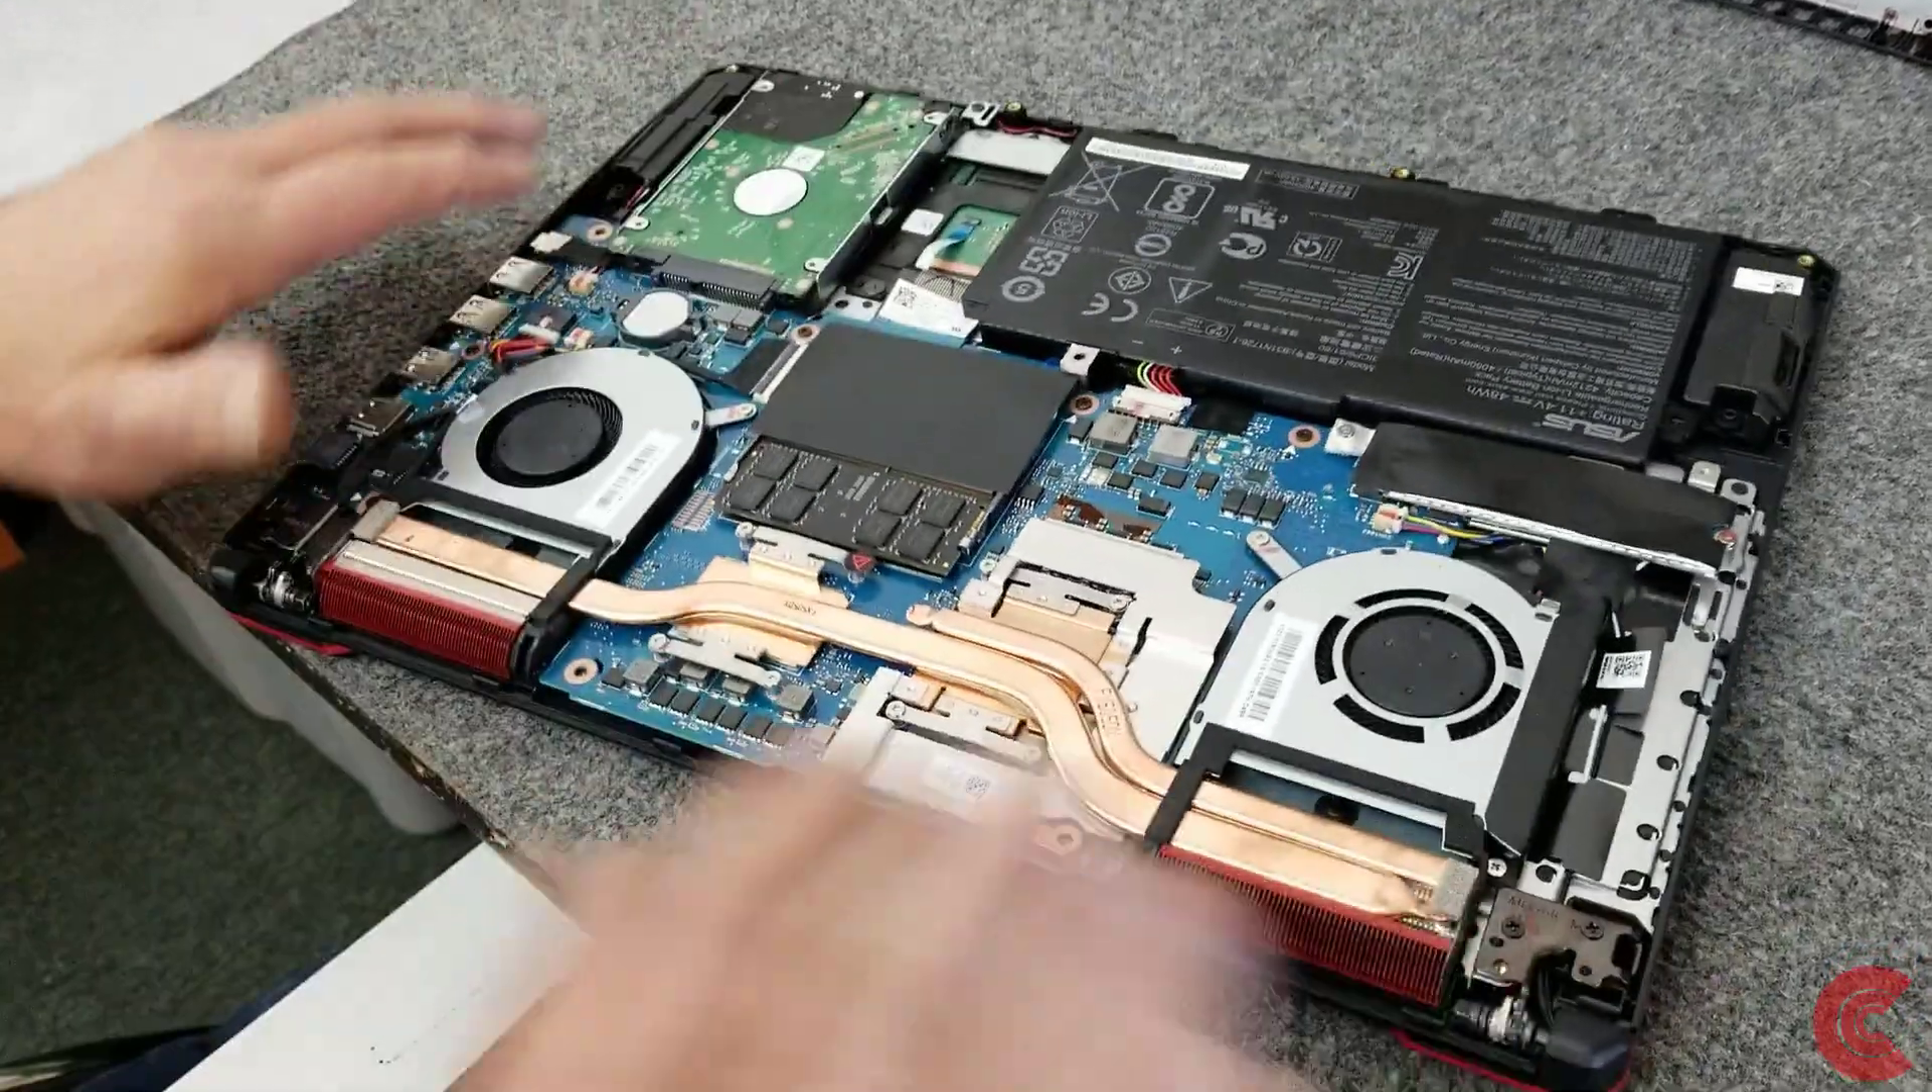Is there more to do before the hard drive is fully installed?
No.